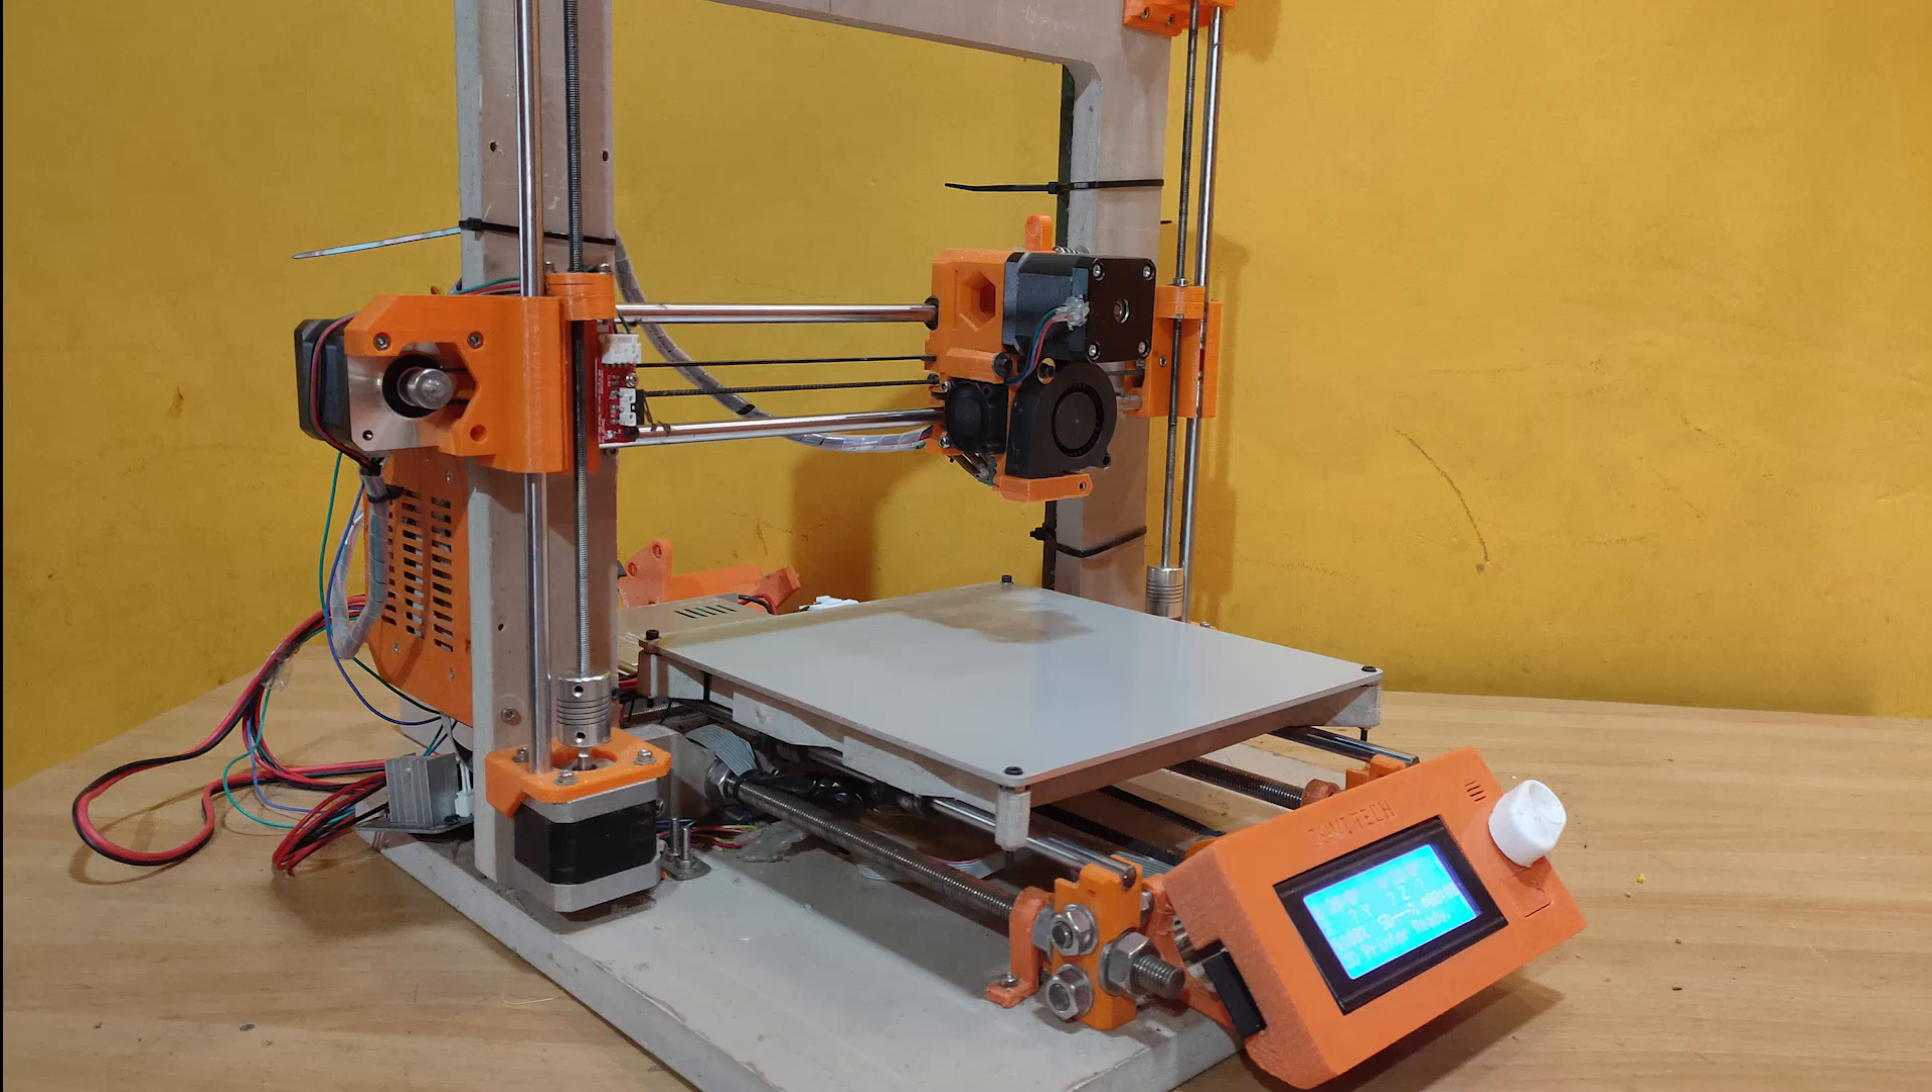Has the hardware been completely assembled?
Yes.